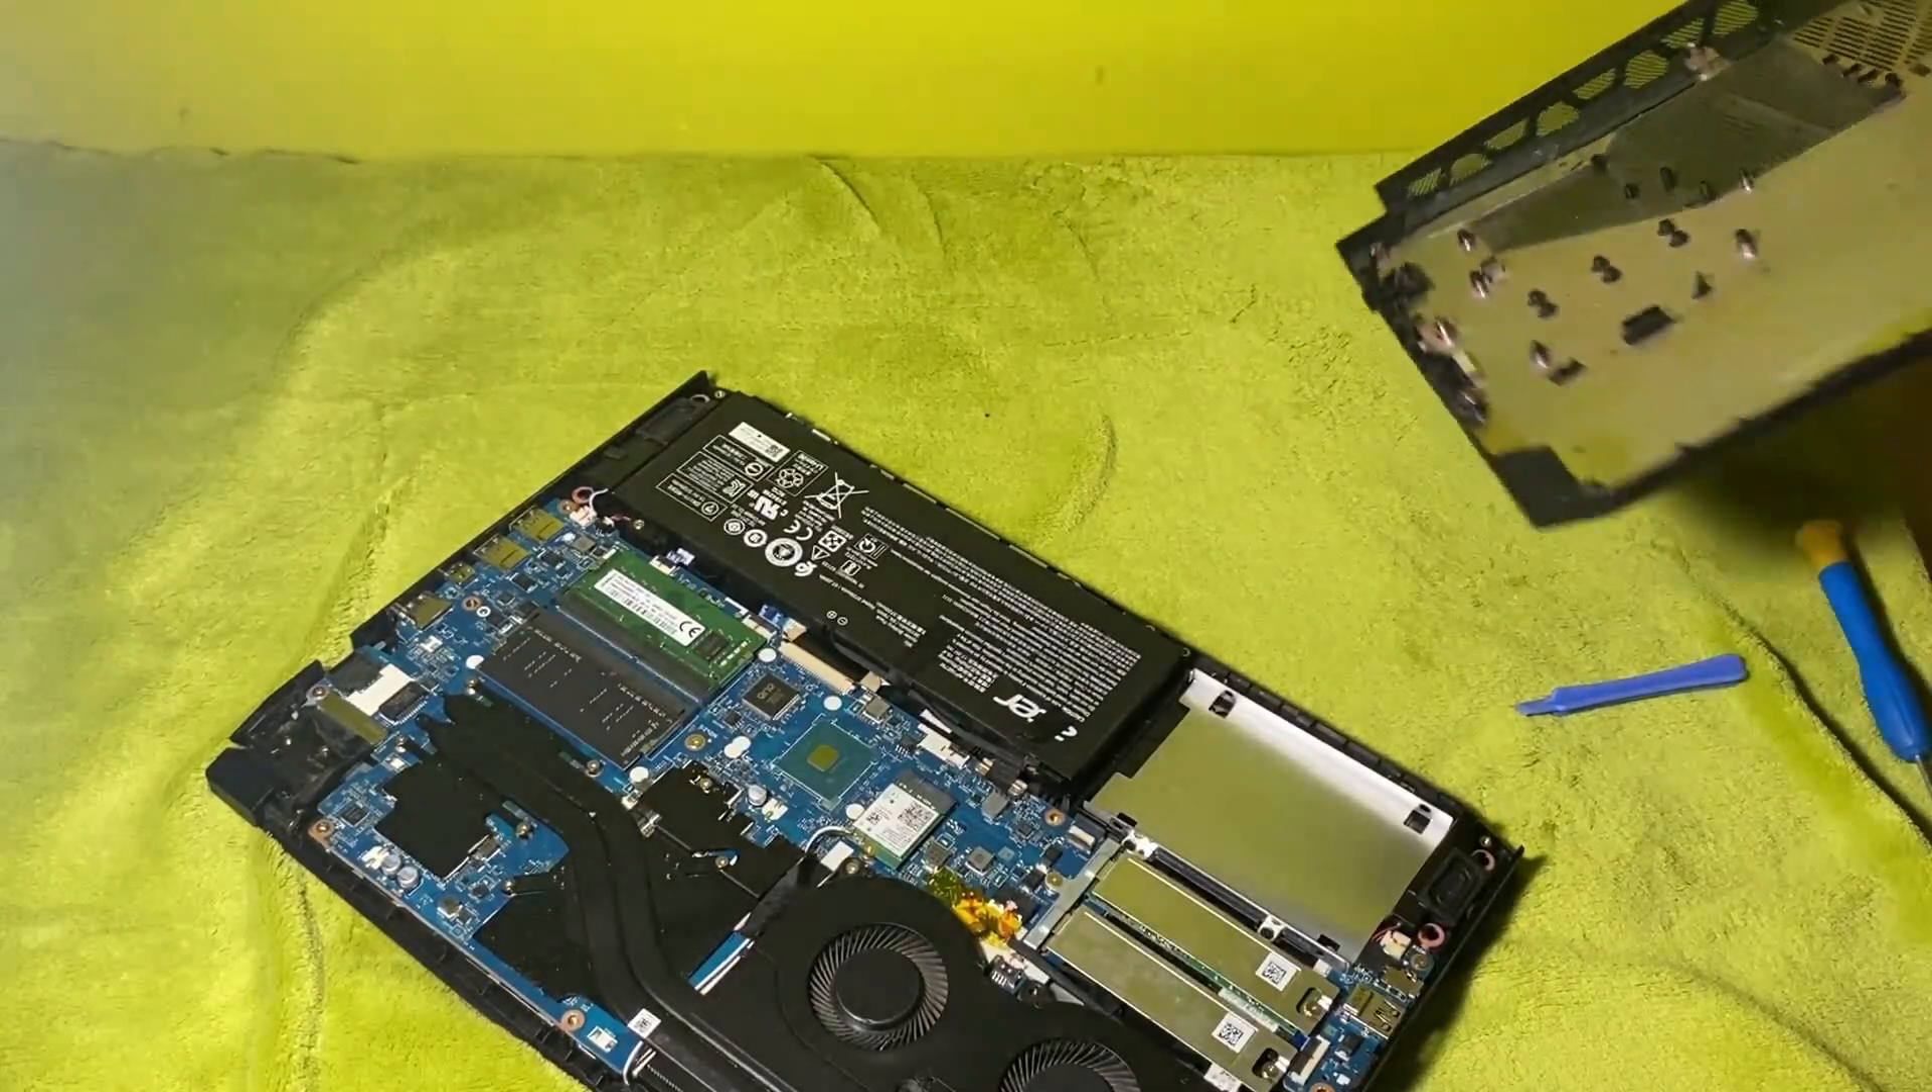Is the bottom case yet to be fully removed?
No.